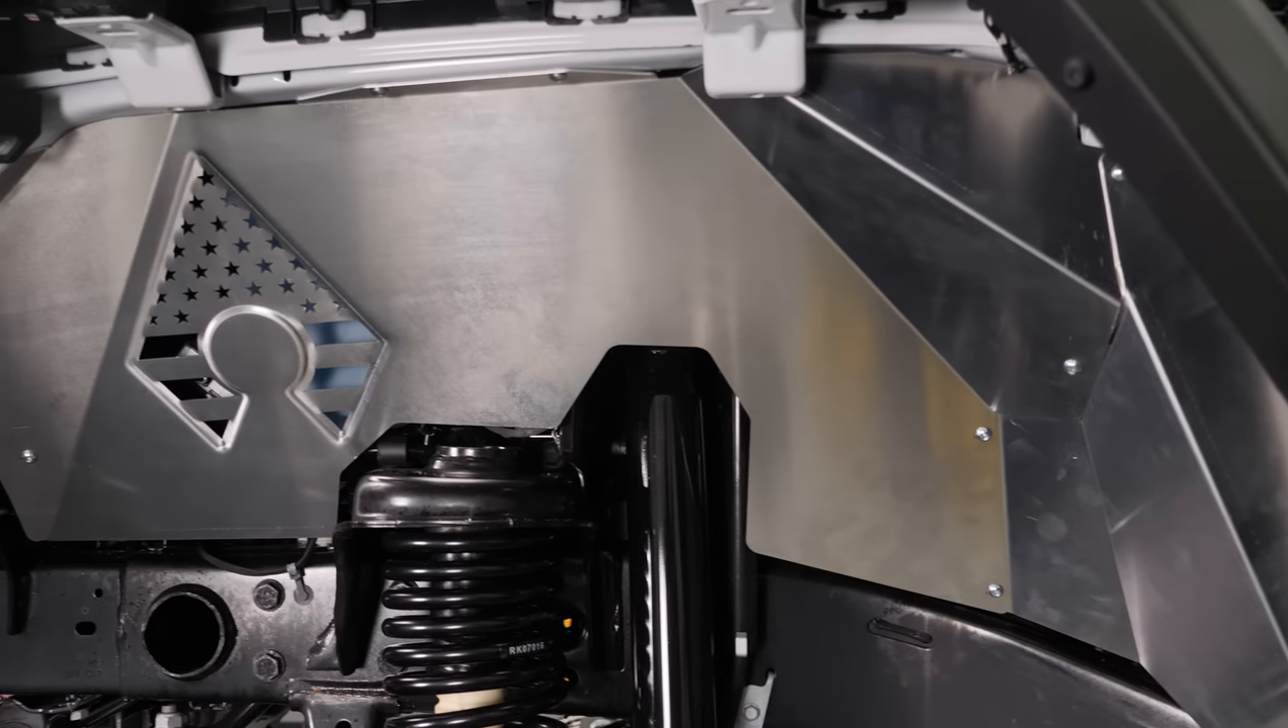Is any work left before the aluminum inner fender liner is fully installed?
No.